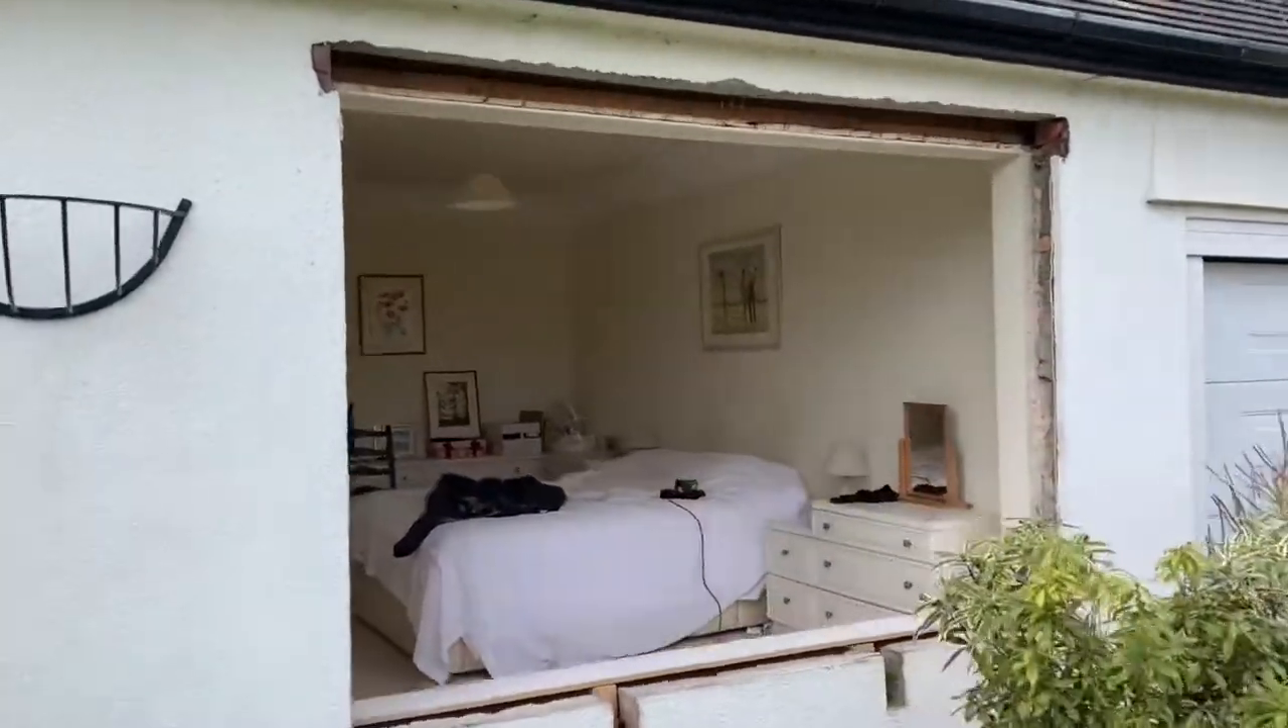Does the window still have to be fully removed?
No.